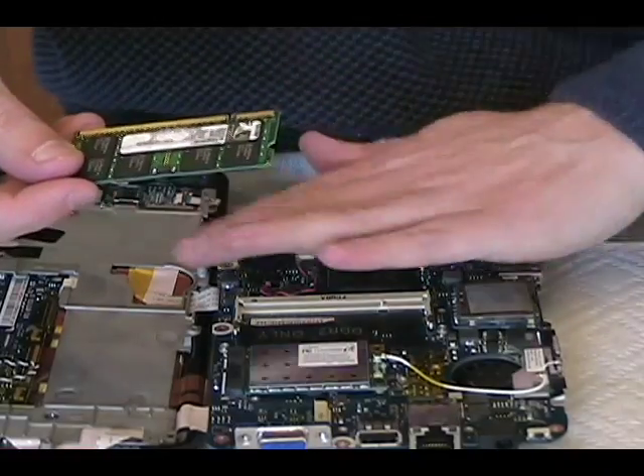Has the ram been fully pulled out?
Yes.